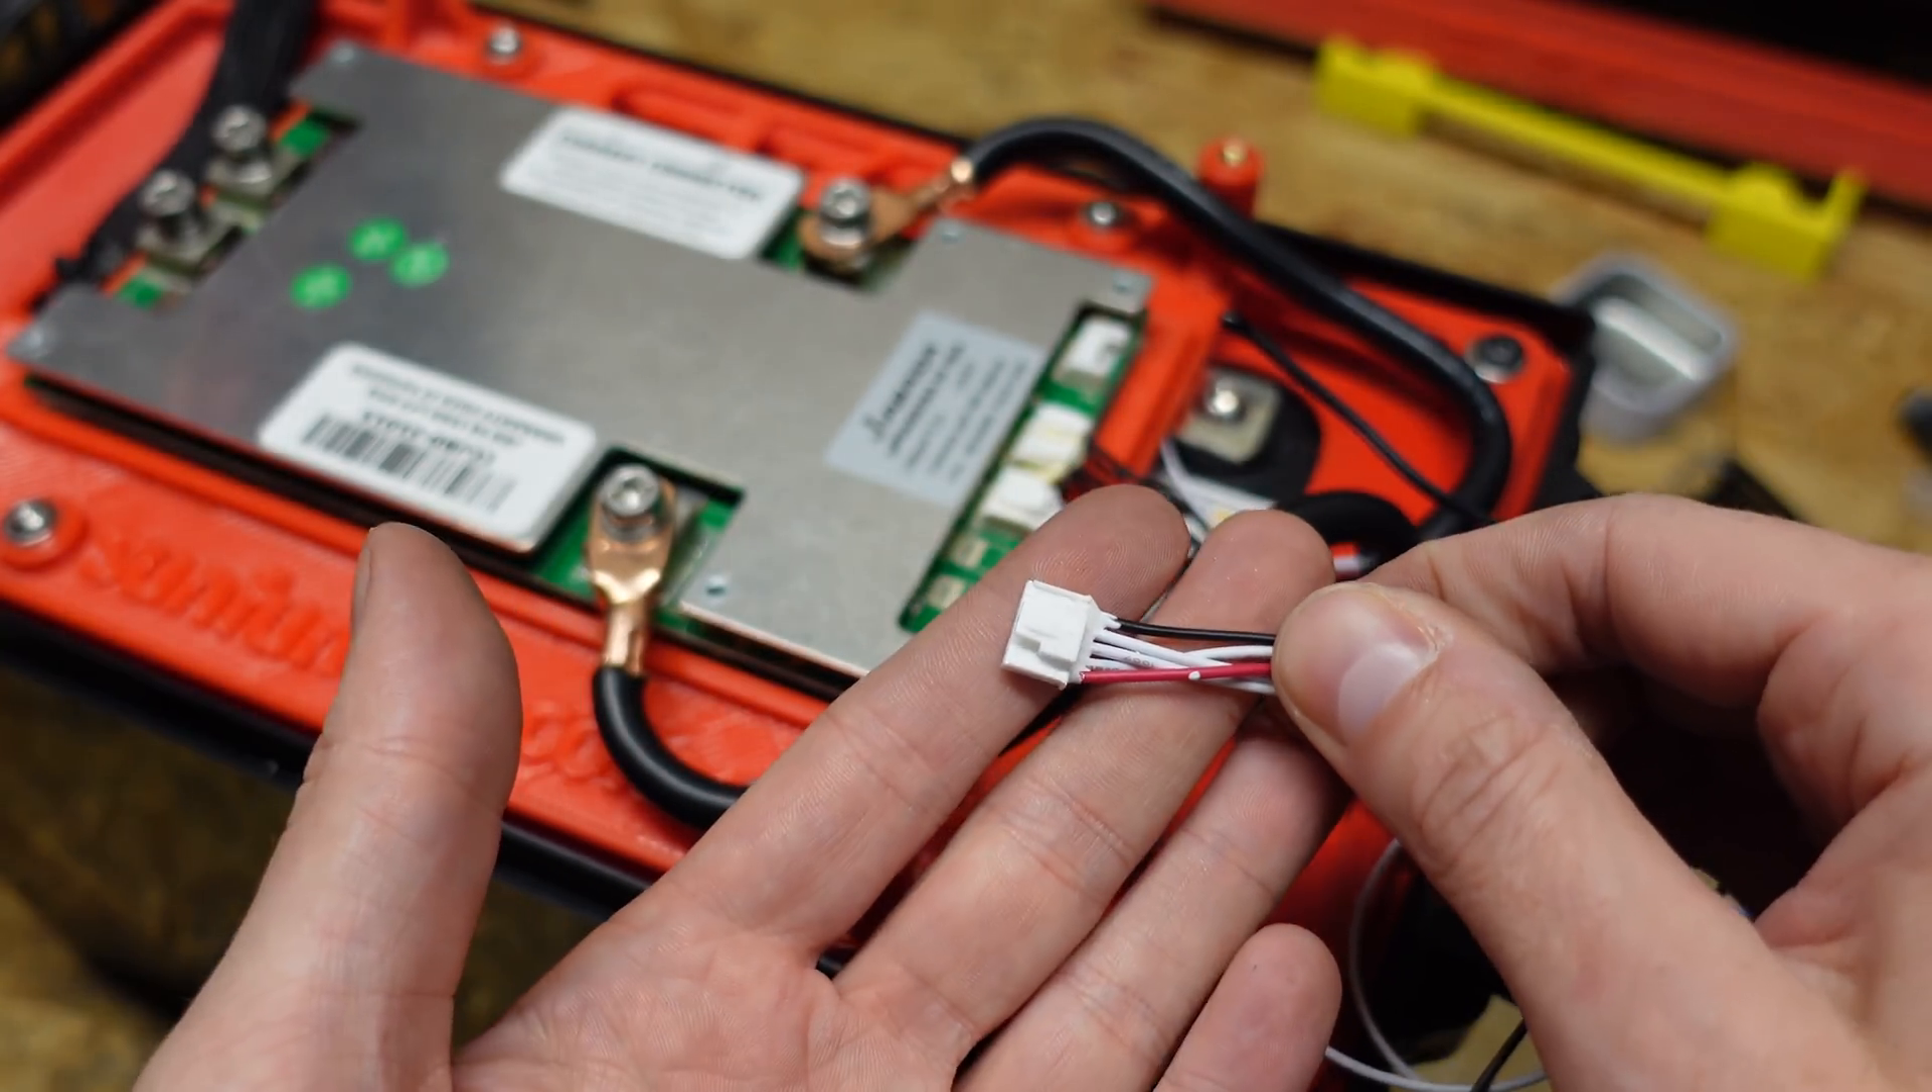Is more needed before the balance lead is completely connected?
Yes.